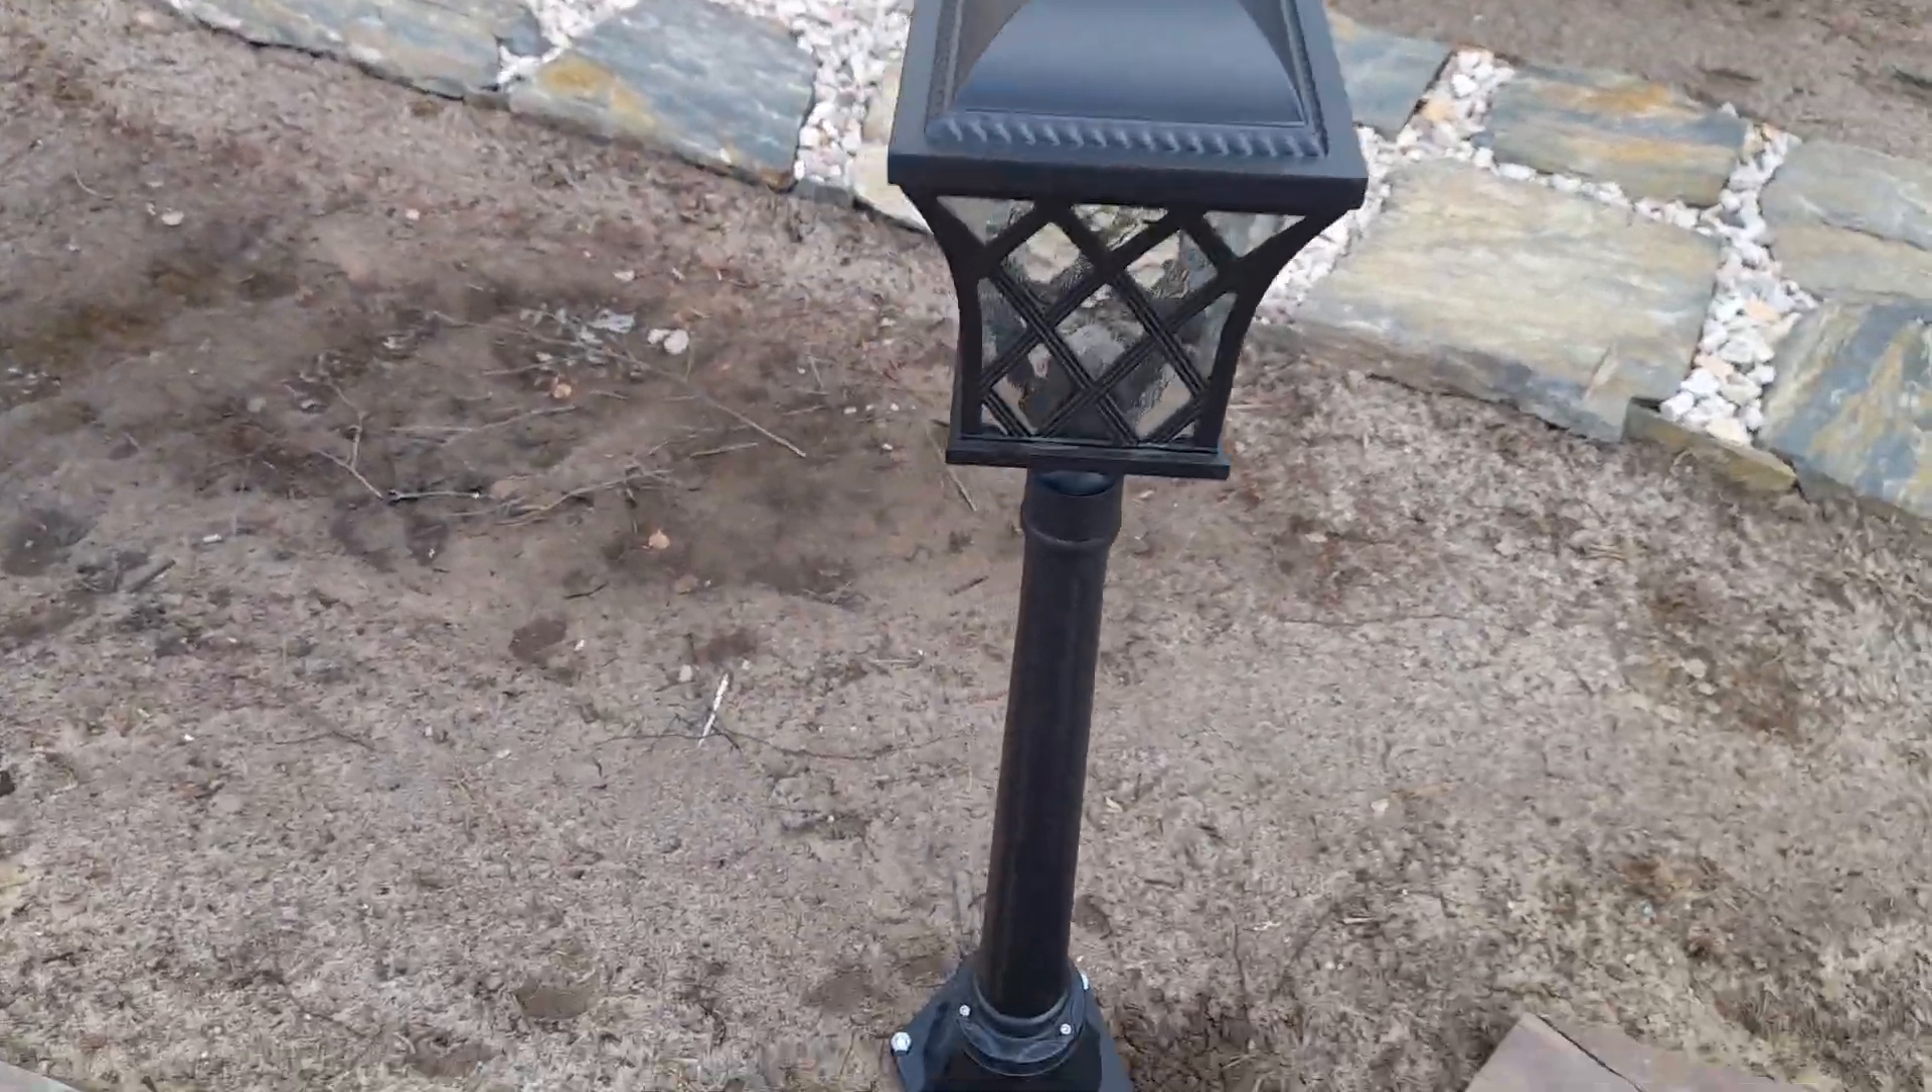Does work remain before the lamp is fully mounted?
No.